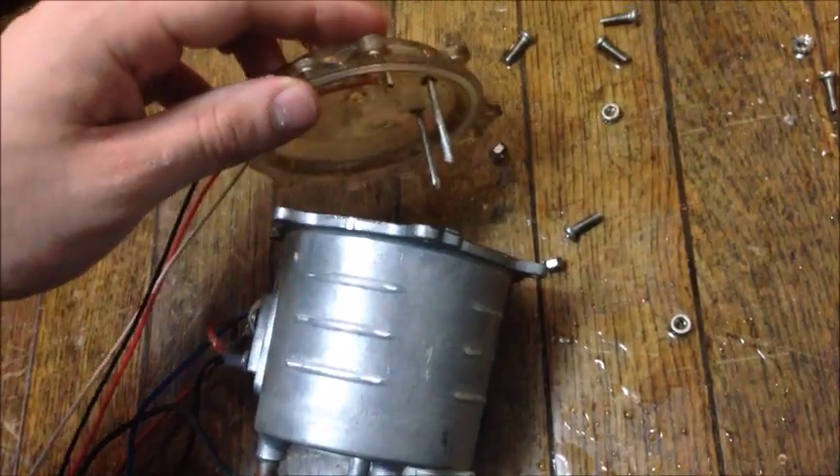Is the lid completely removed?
Yes.